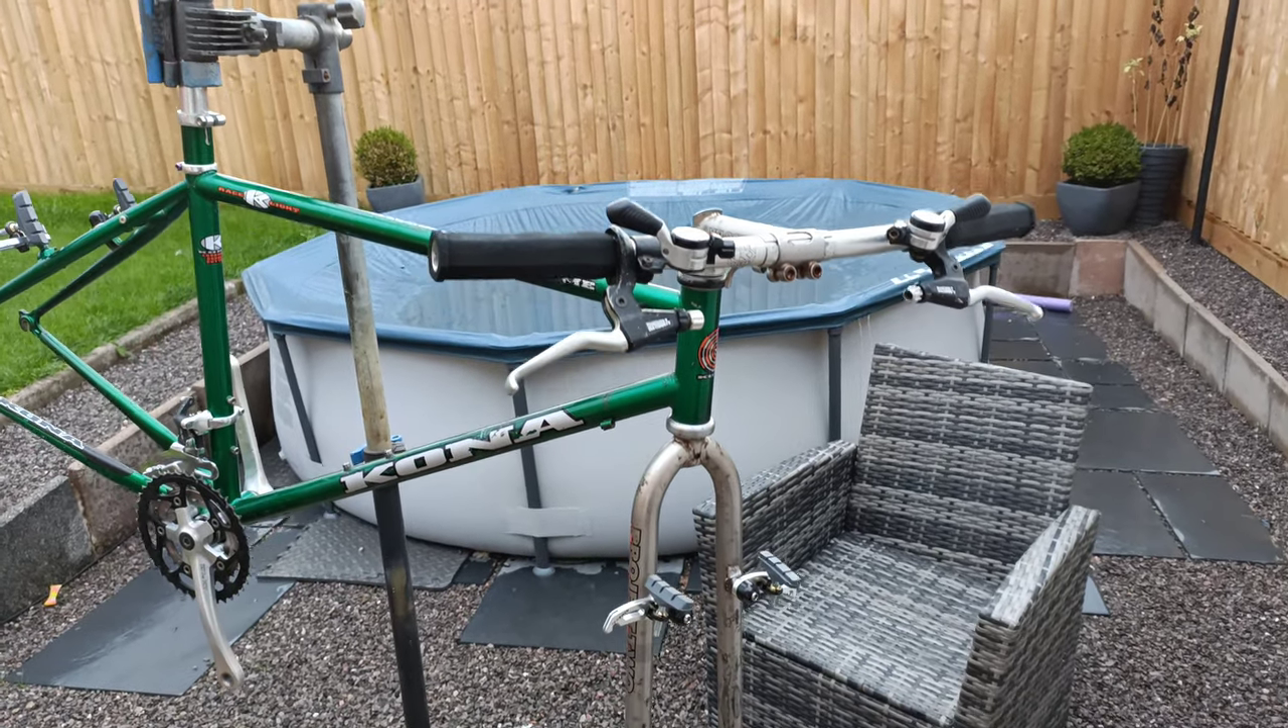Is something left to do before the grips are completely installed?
No.